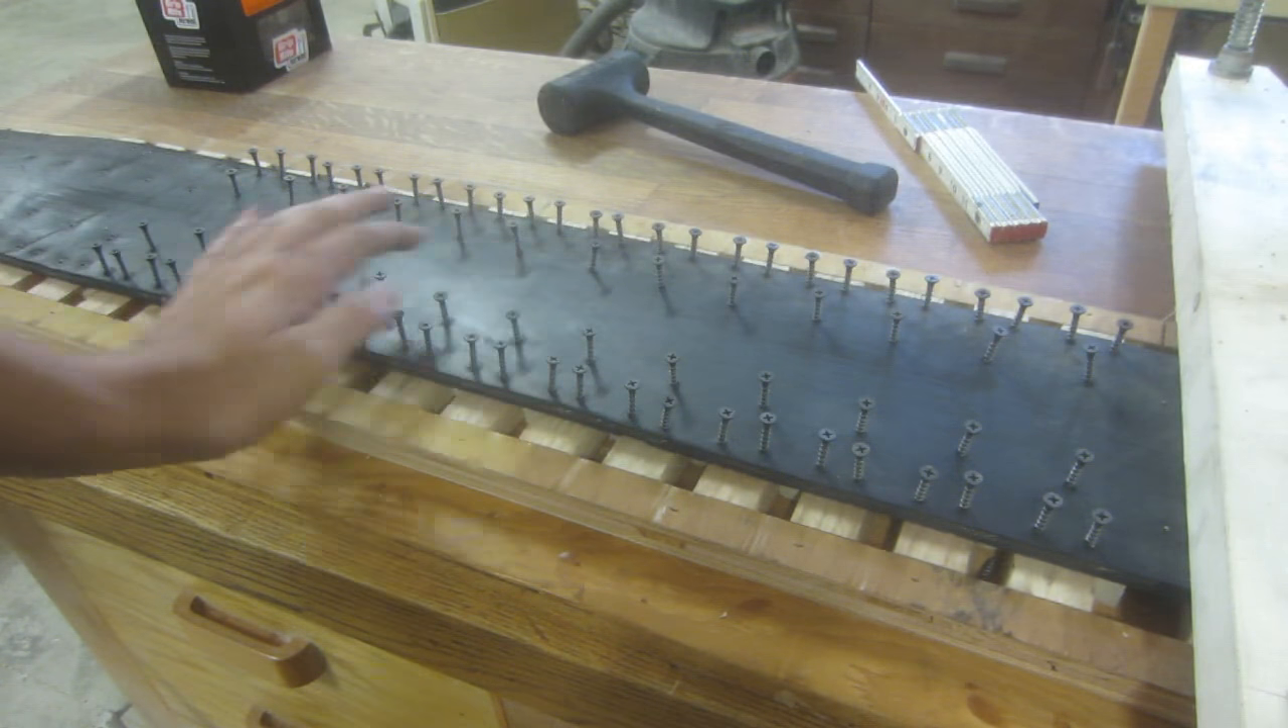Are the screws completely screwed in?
No.